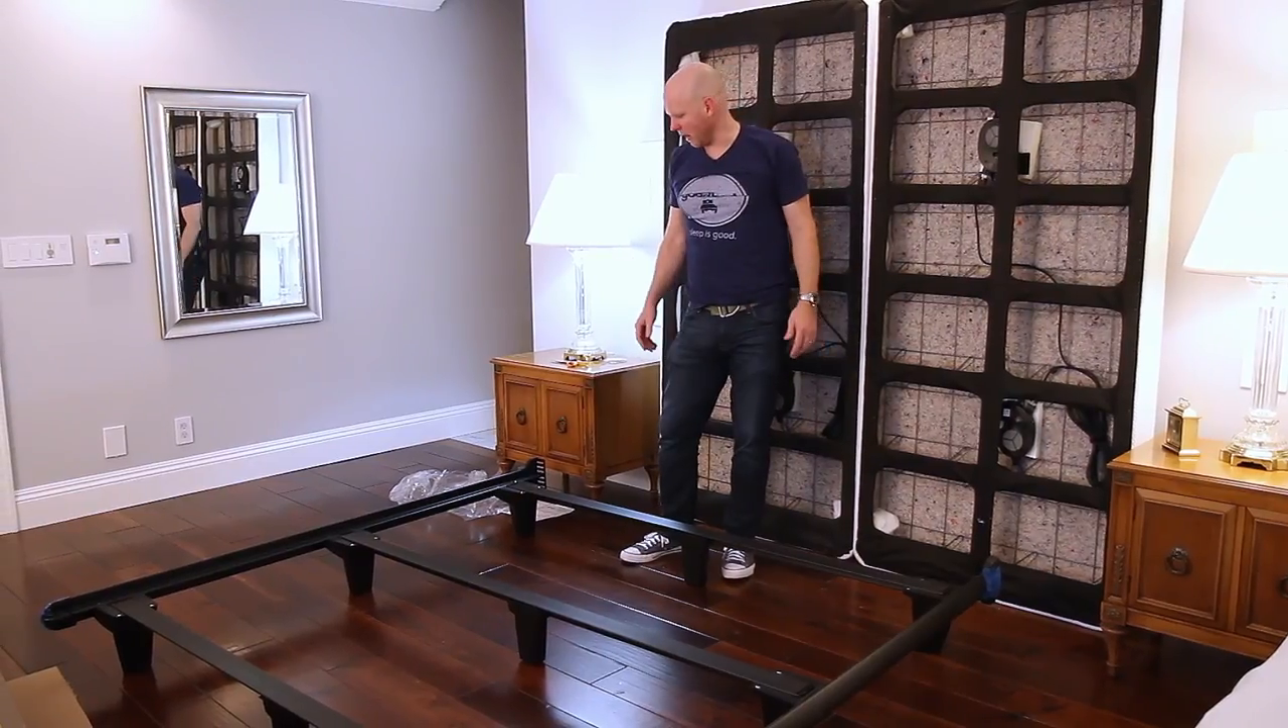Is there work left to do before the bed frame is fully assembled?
No.